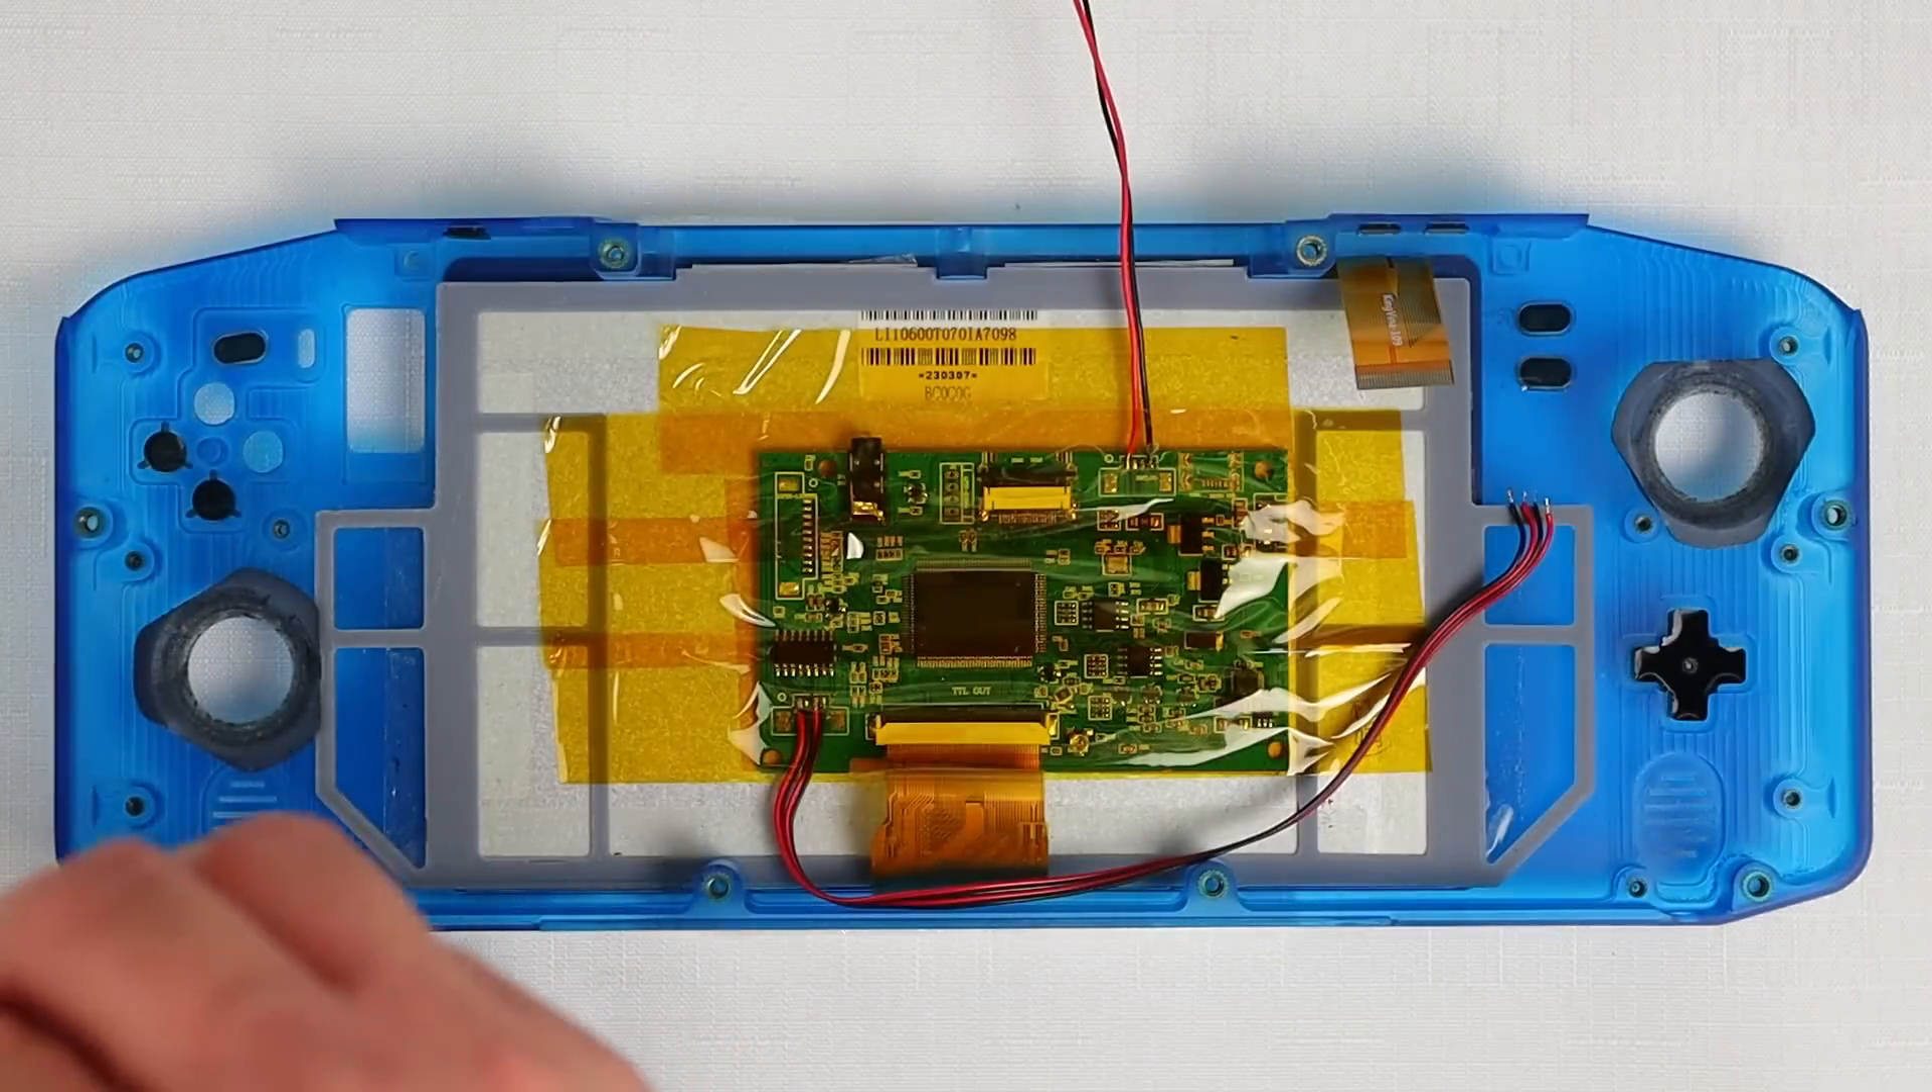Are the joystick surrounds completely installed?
Yes.